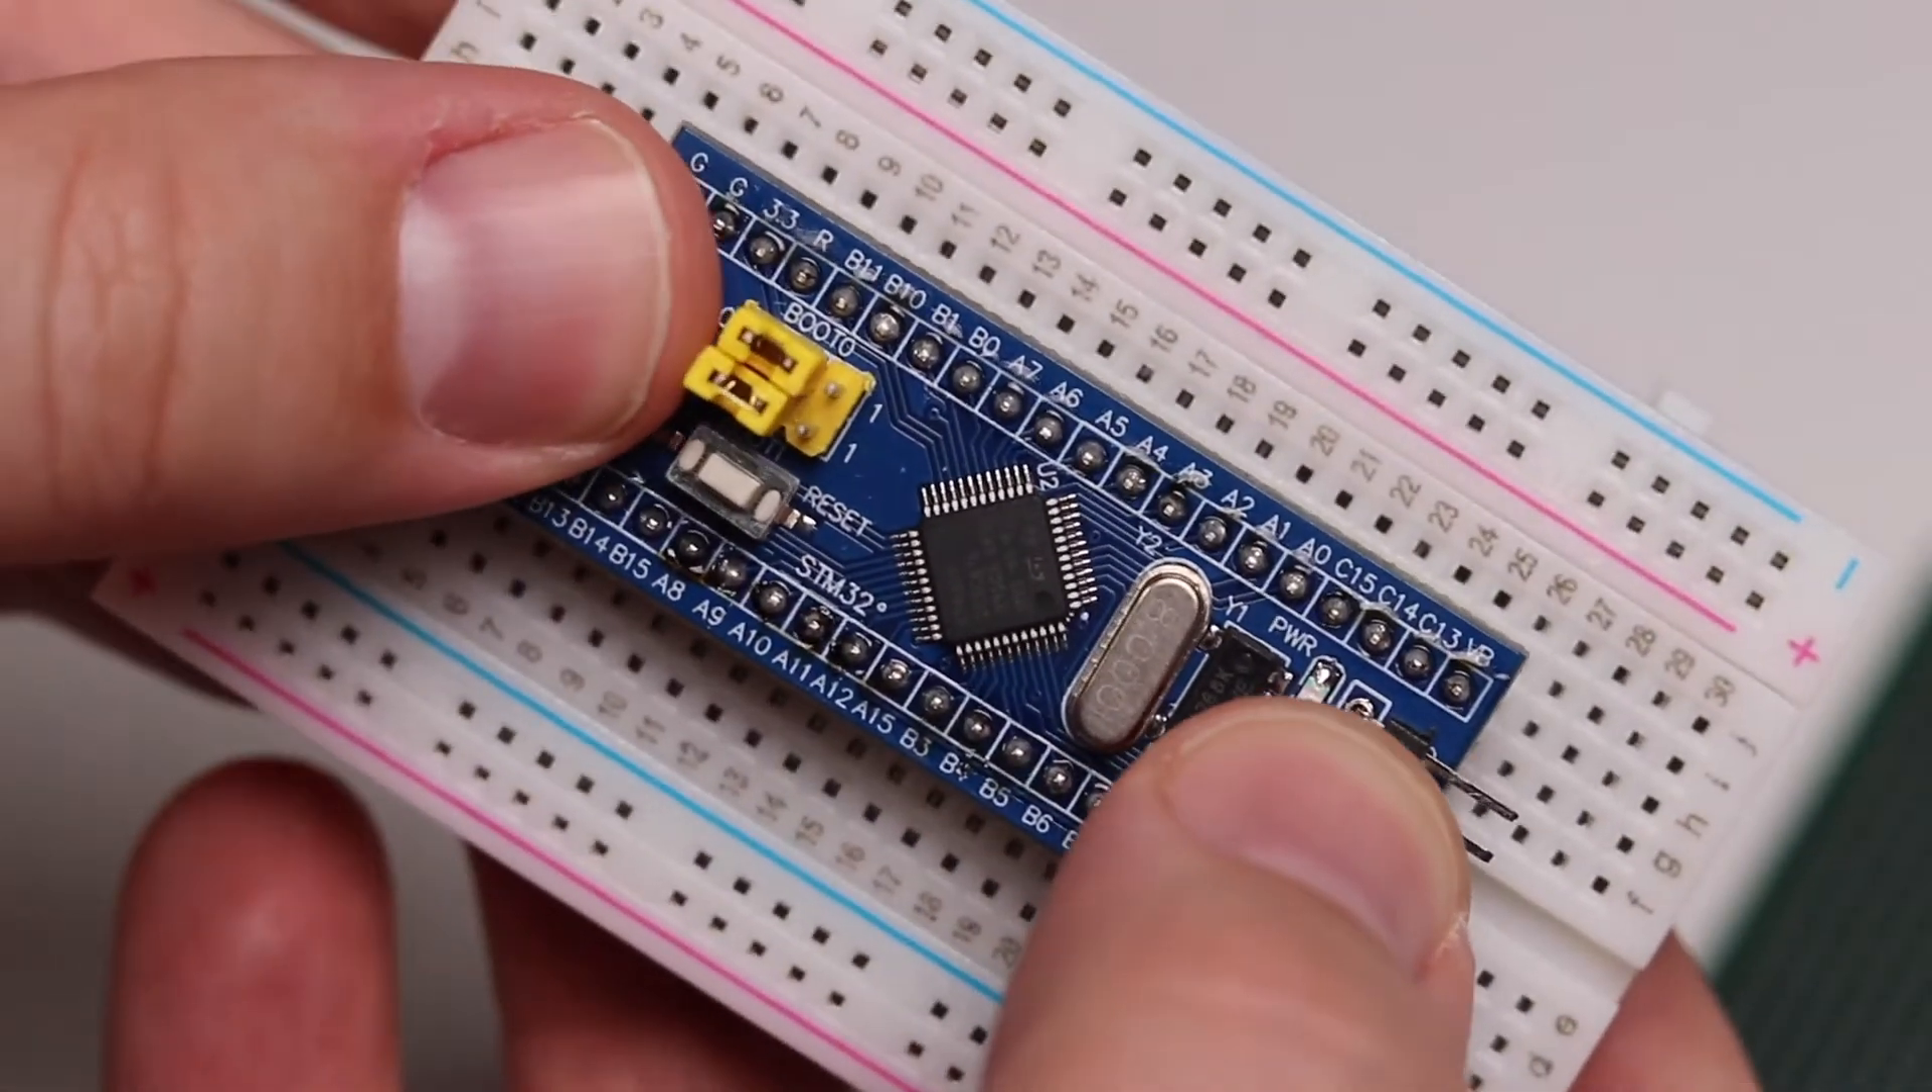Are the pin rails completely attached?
Yes.